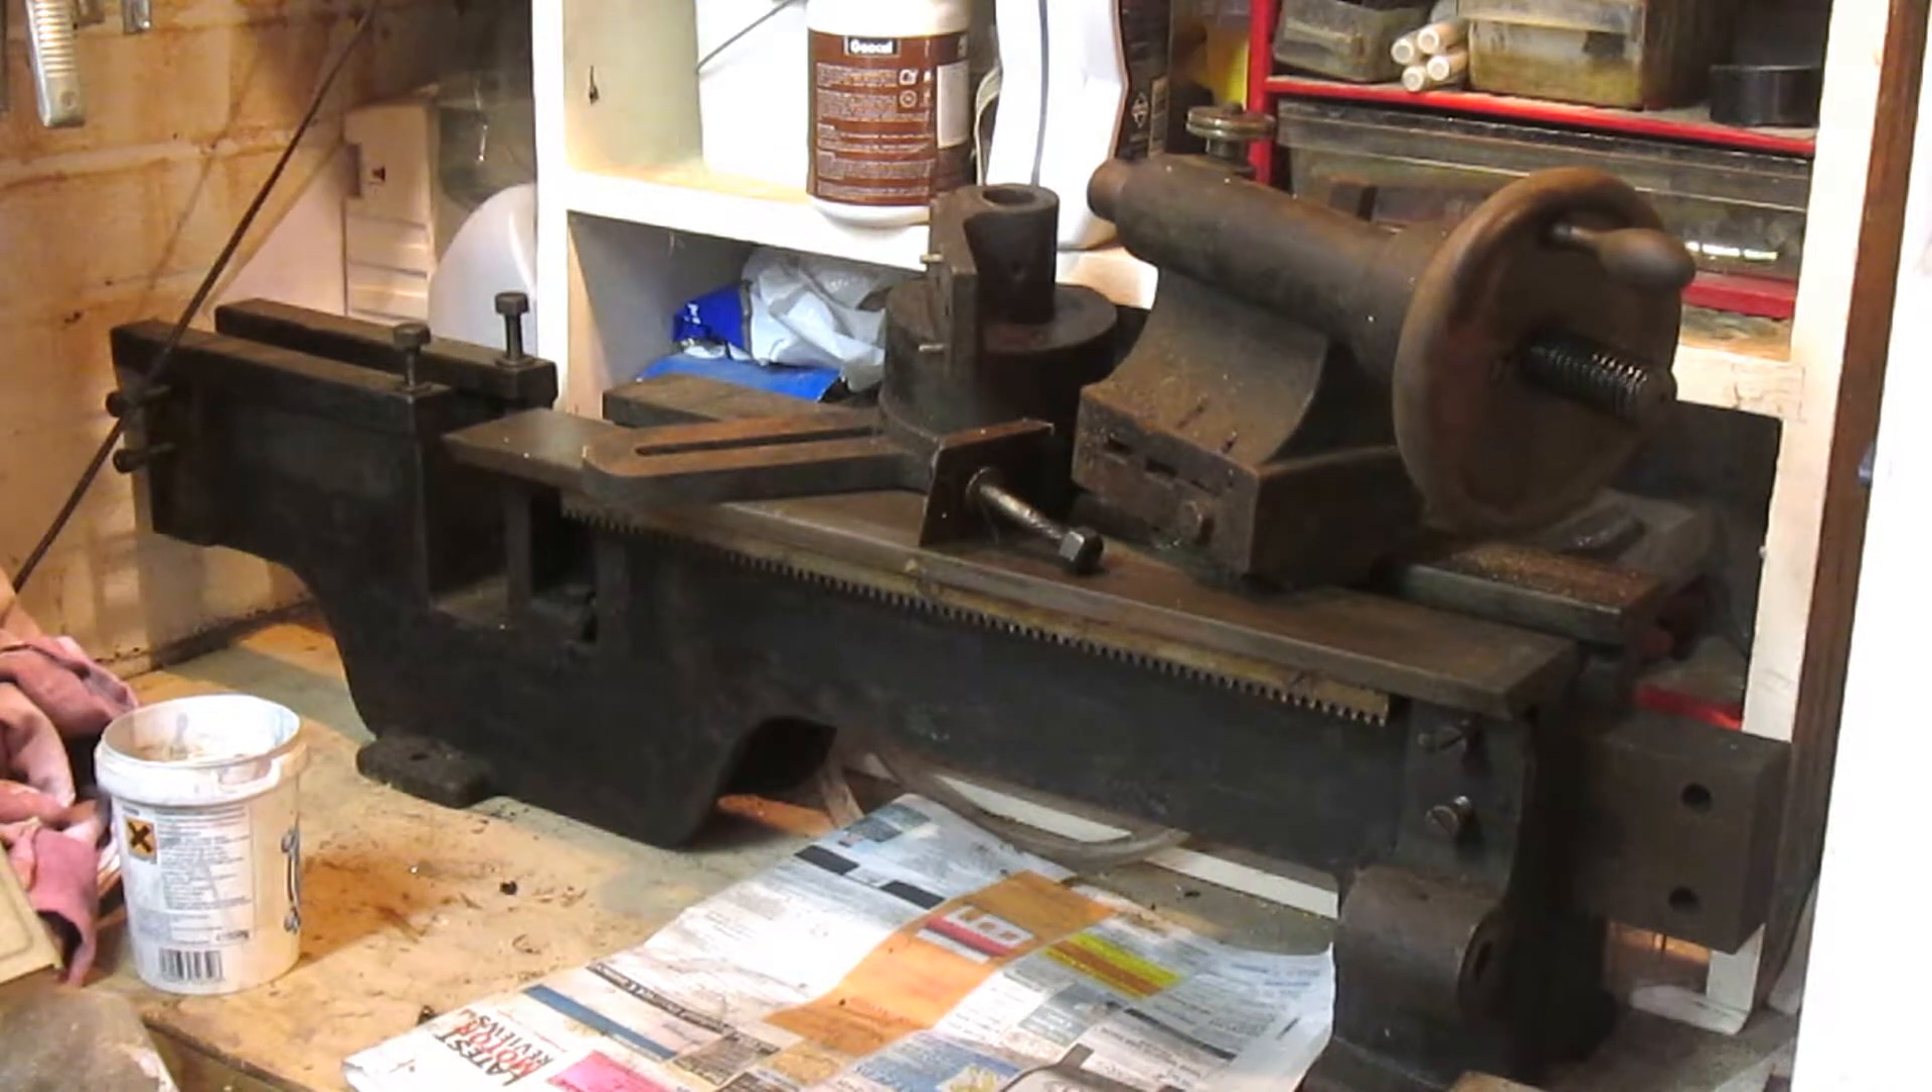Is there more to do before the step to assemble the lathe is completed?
Yes.